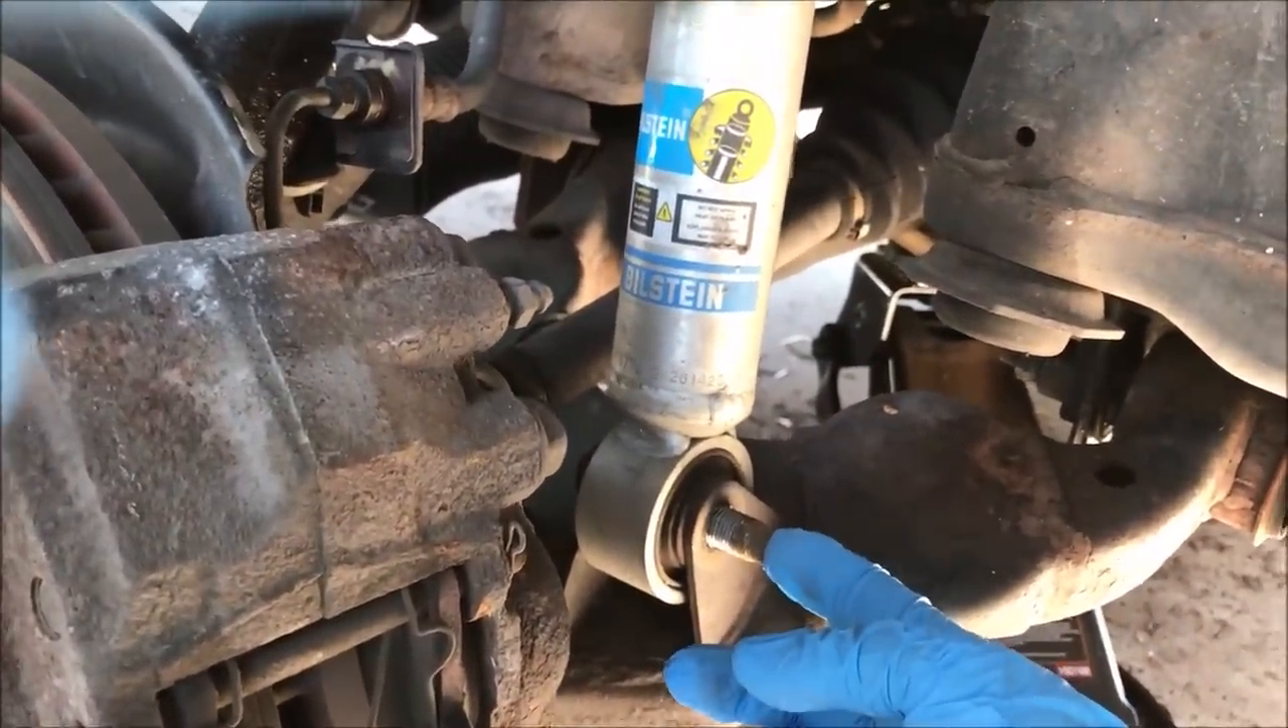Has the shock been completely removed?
No.